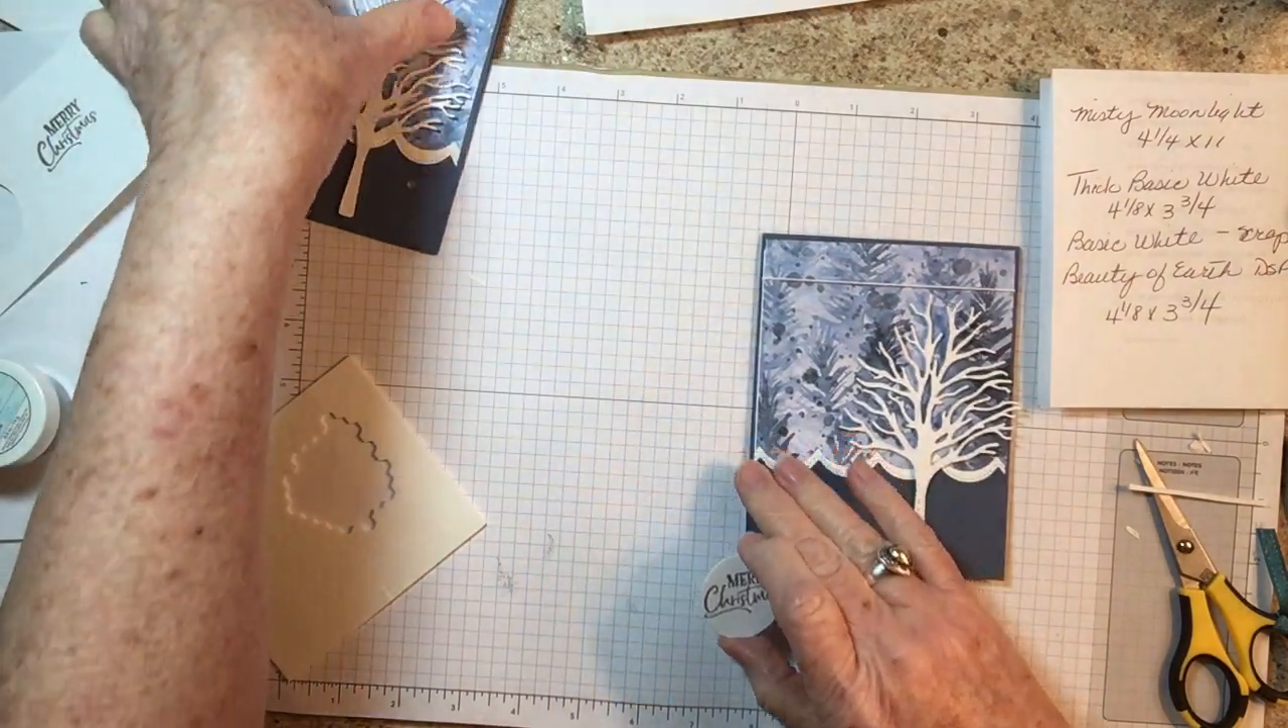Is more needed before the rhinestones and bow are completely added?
Yes.